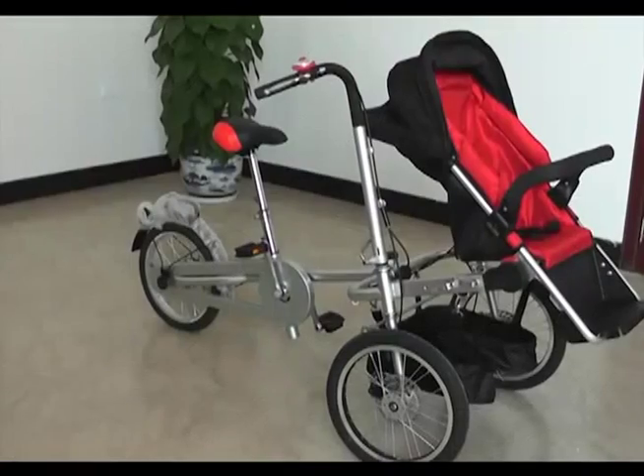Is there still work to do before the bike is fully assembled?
No.